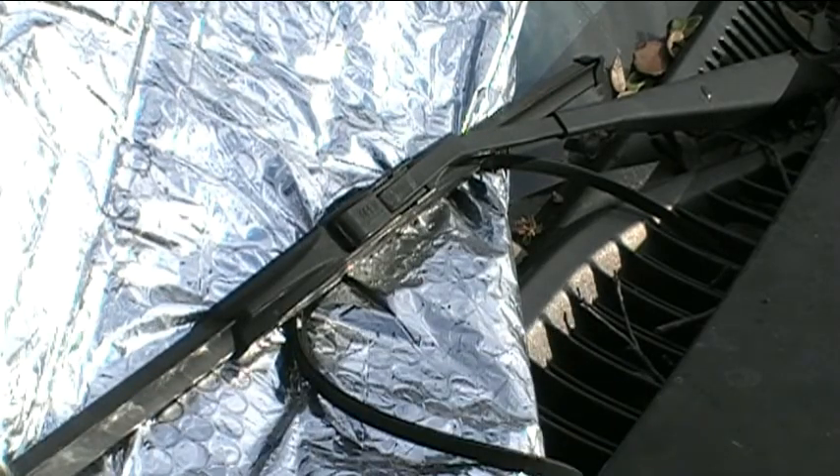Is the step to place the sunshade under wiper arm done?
Yes.